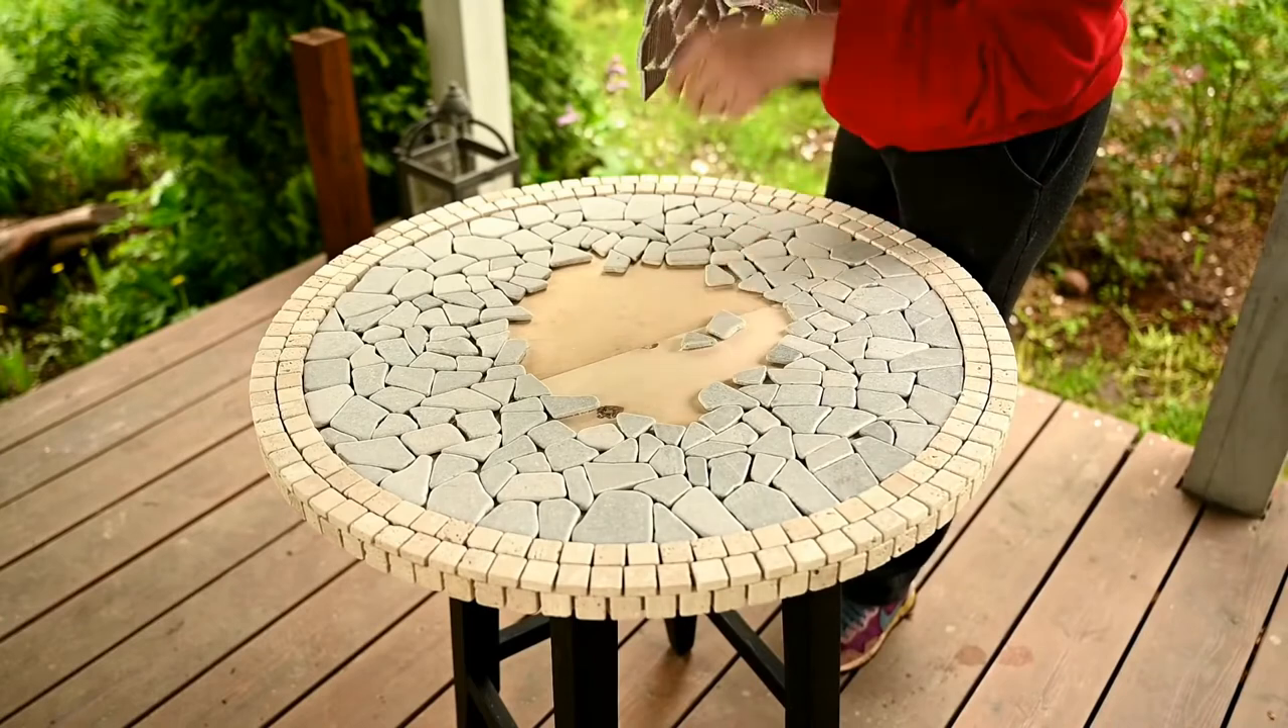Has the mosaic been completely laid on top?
No.